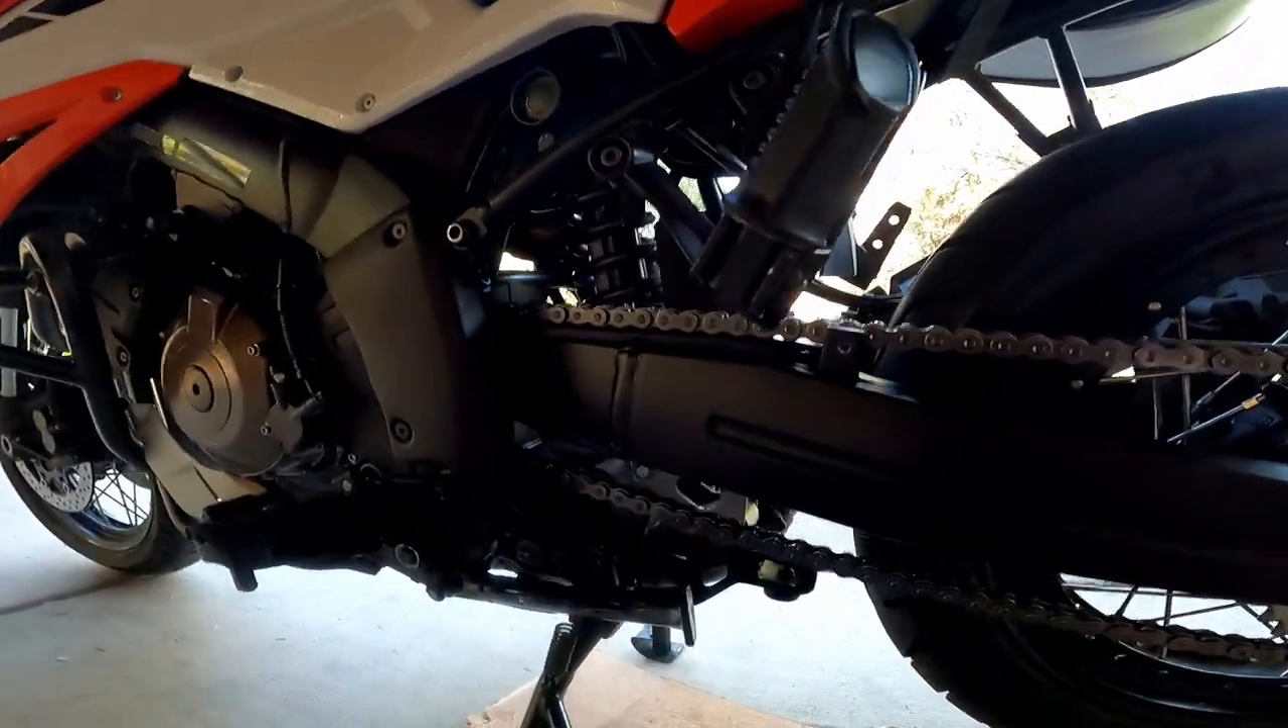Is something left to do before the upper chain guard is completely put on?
Yes.